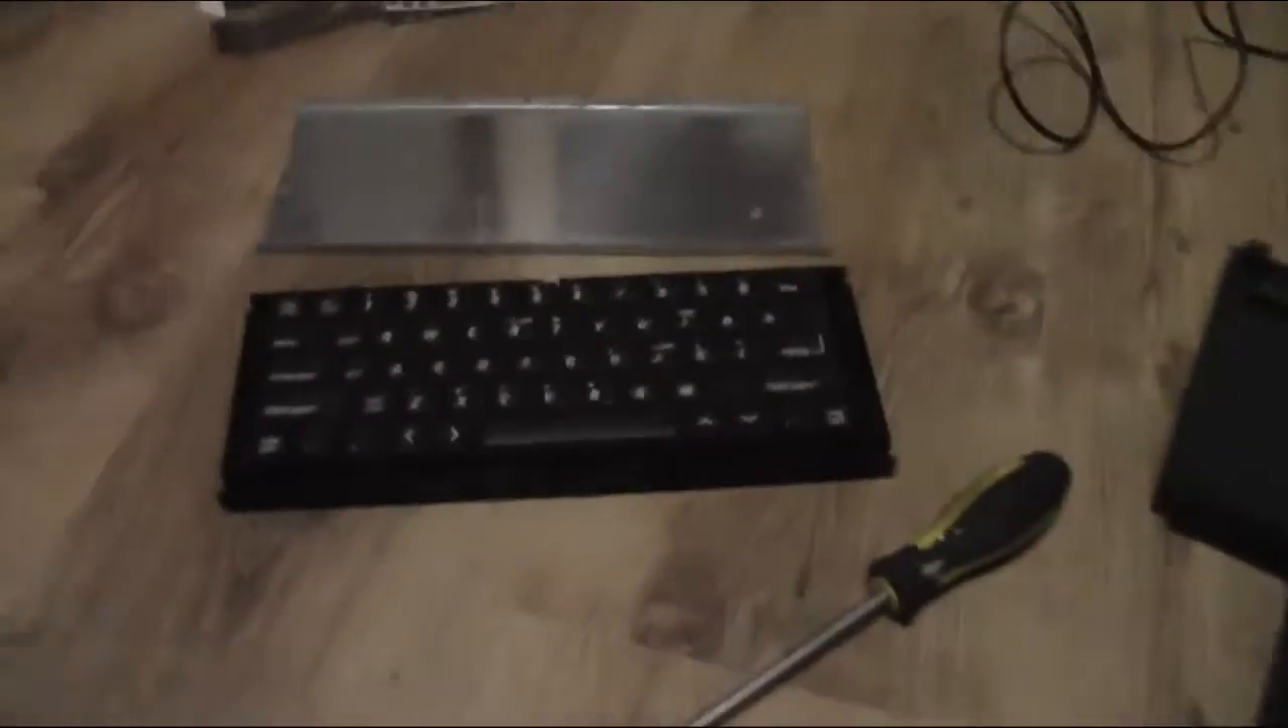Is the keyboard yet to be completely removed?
No.